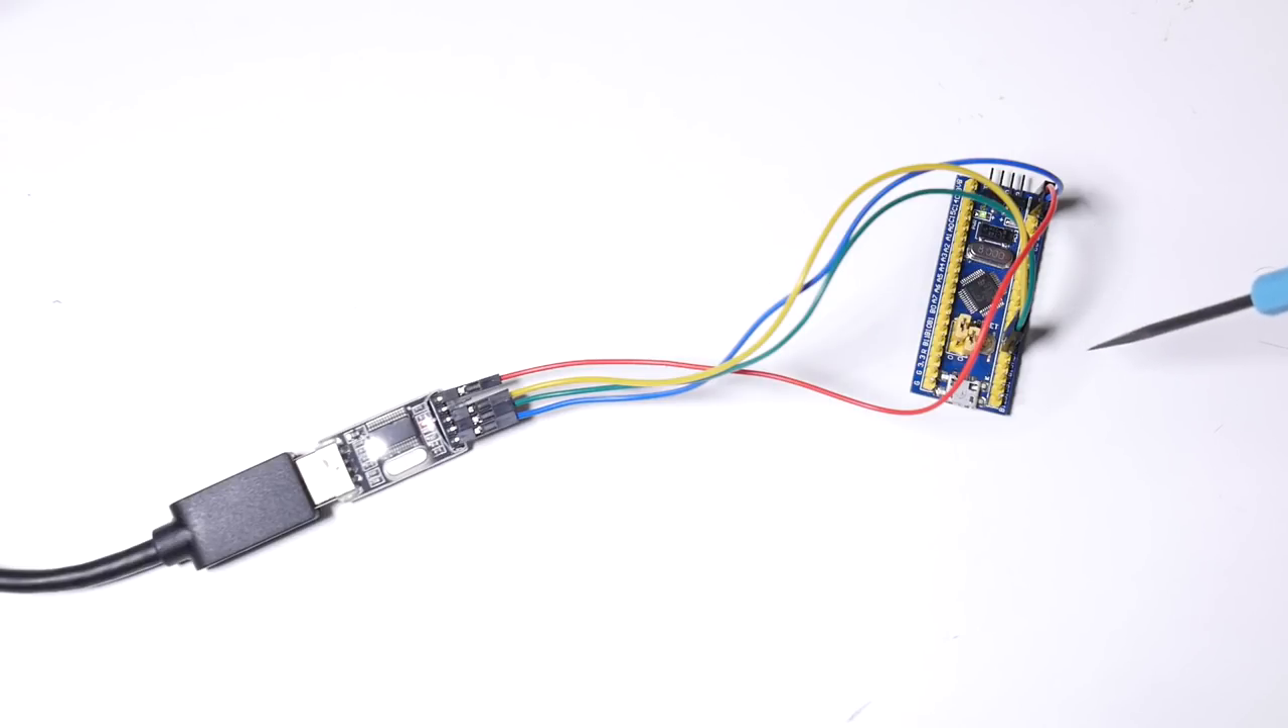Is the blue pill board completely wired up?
Yes.